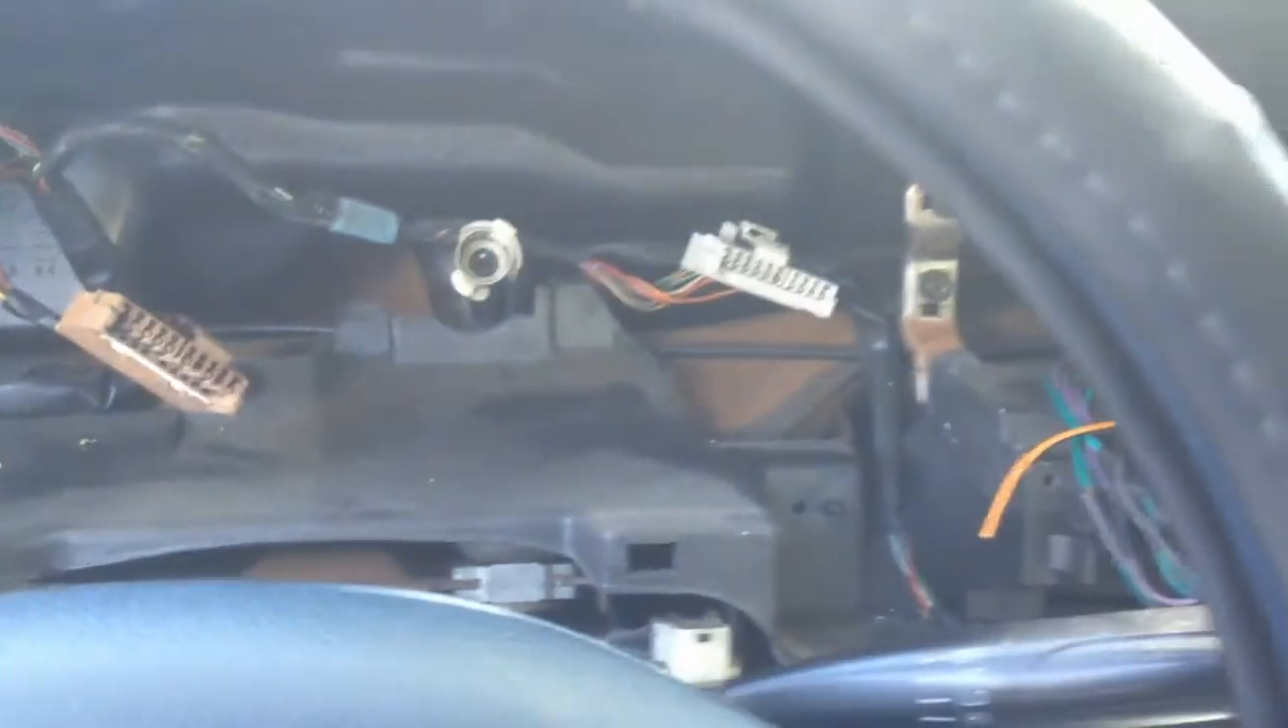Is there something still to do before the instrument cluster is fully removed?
No.